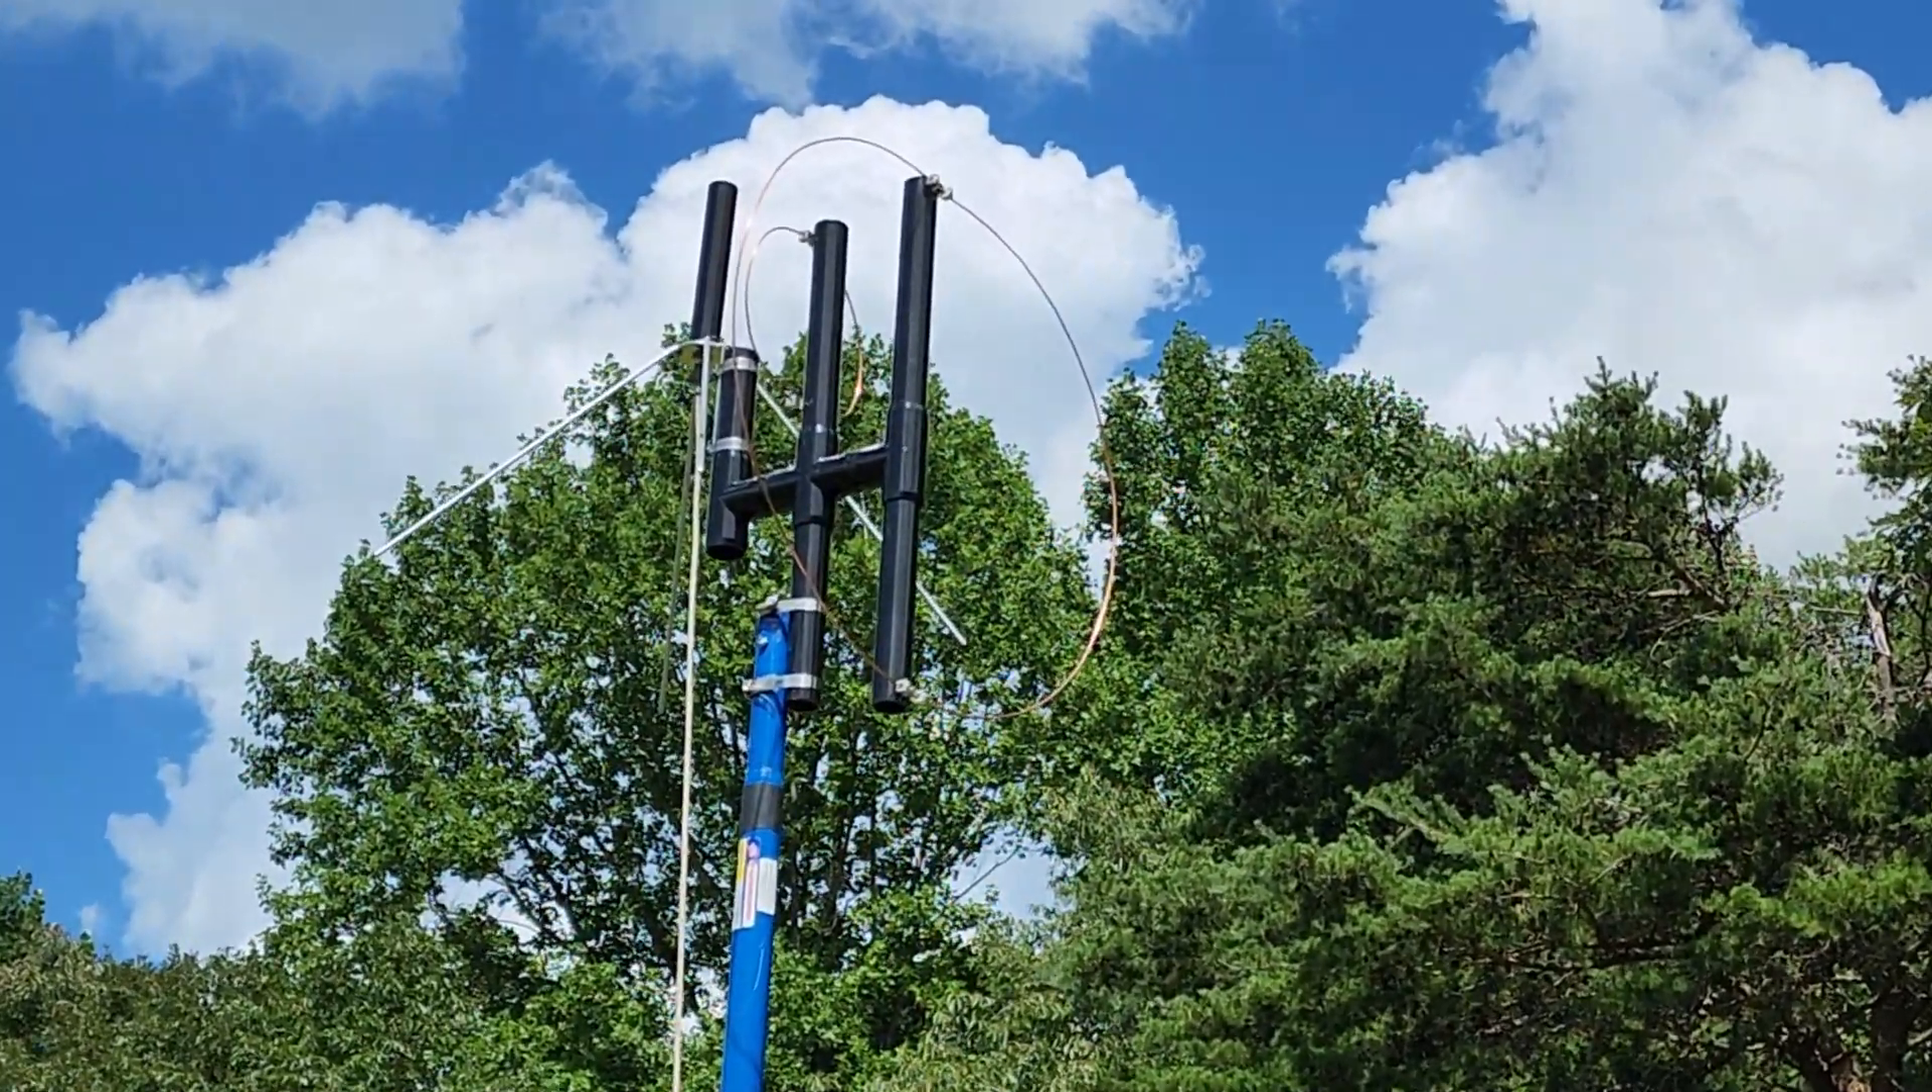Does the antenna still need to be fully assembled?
No.